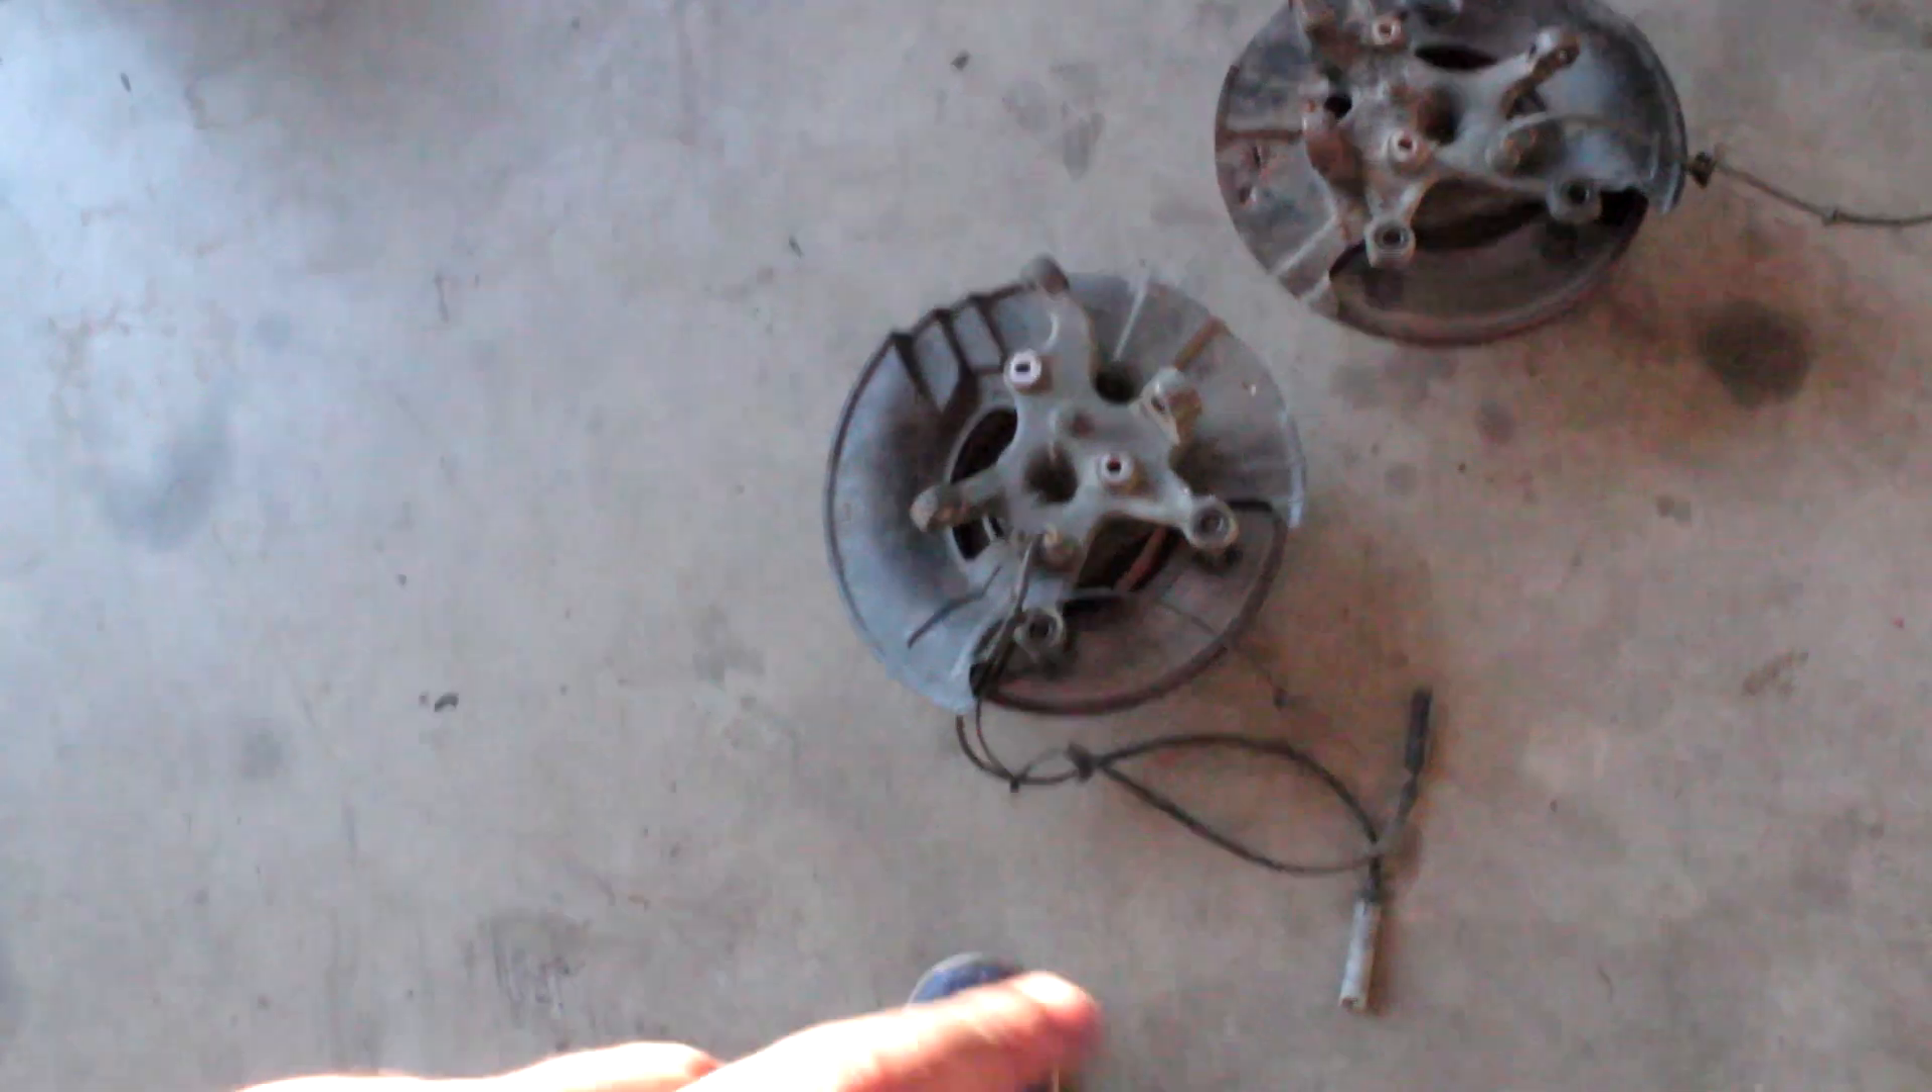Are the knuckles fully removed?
Yes.